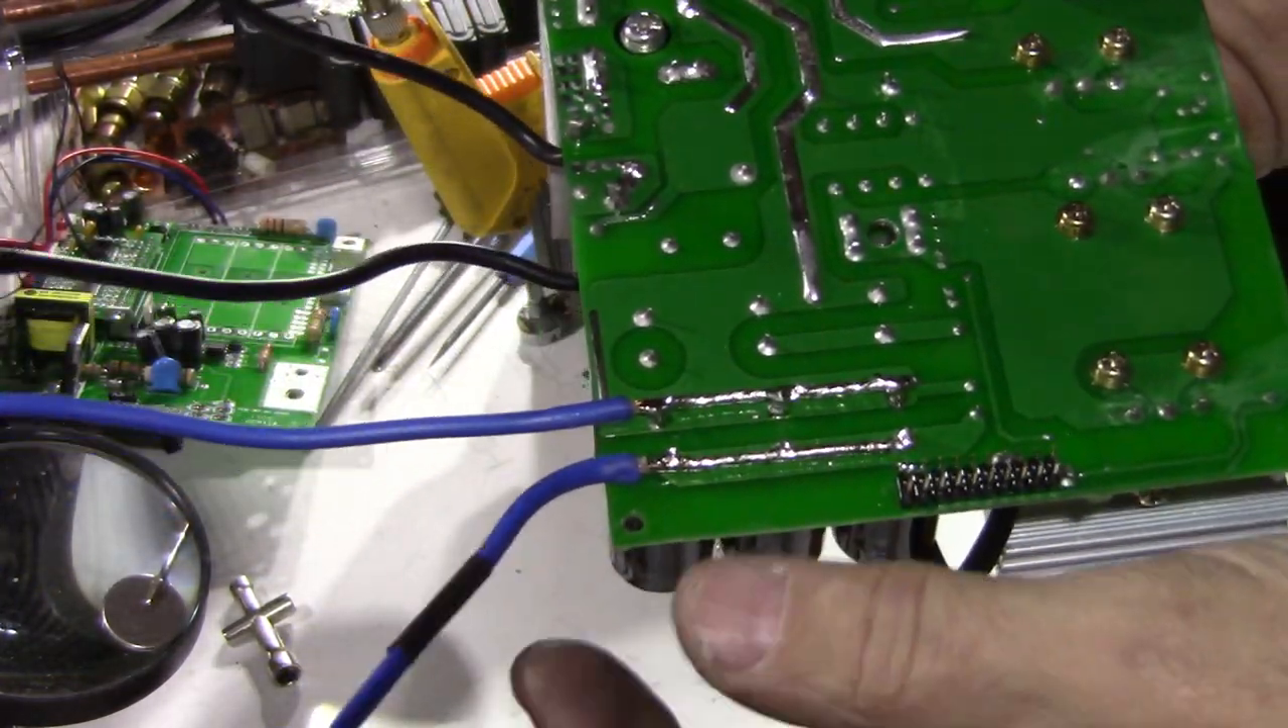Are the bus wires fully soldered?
Yes.